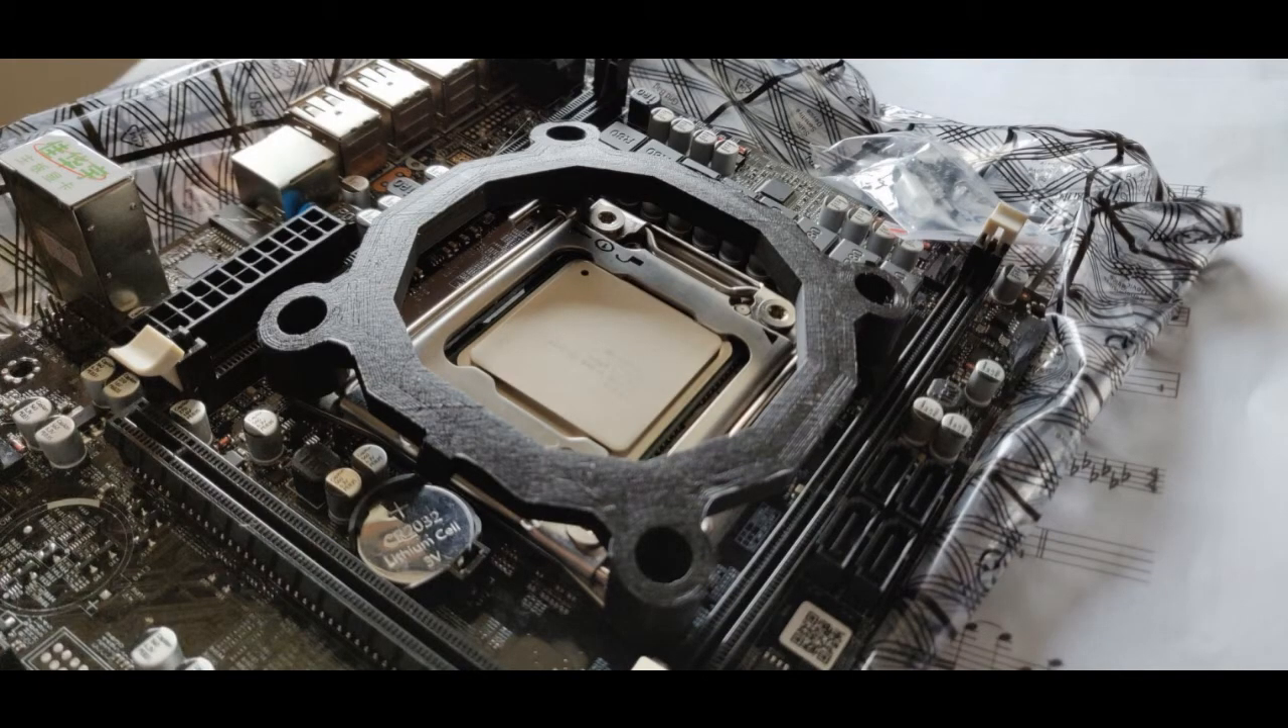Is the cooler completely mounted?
No.